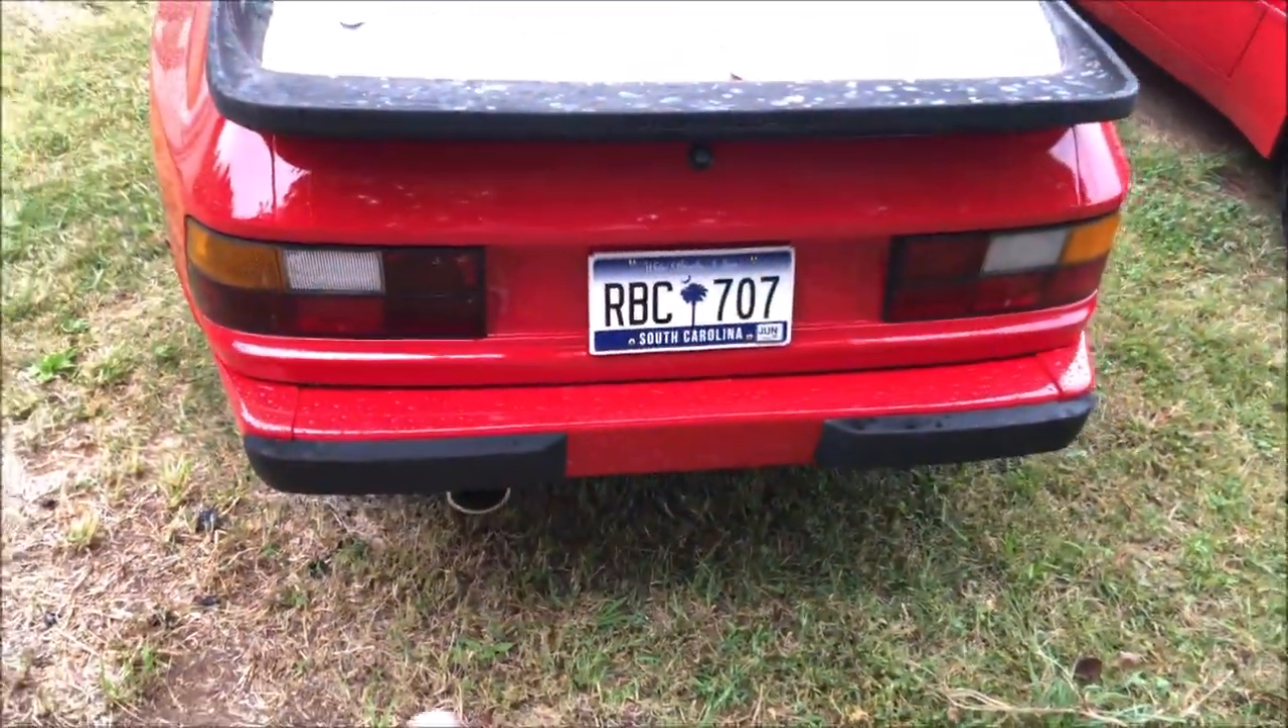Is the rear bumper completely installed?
Yes.